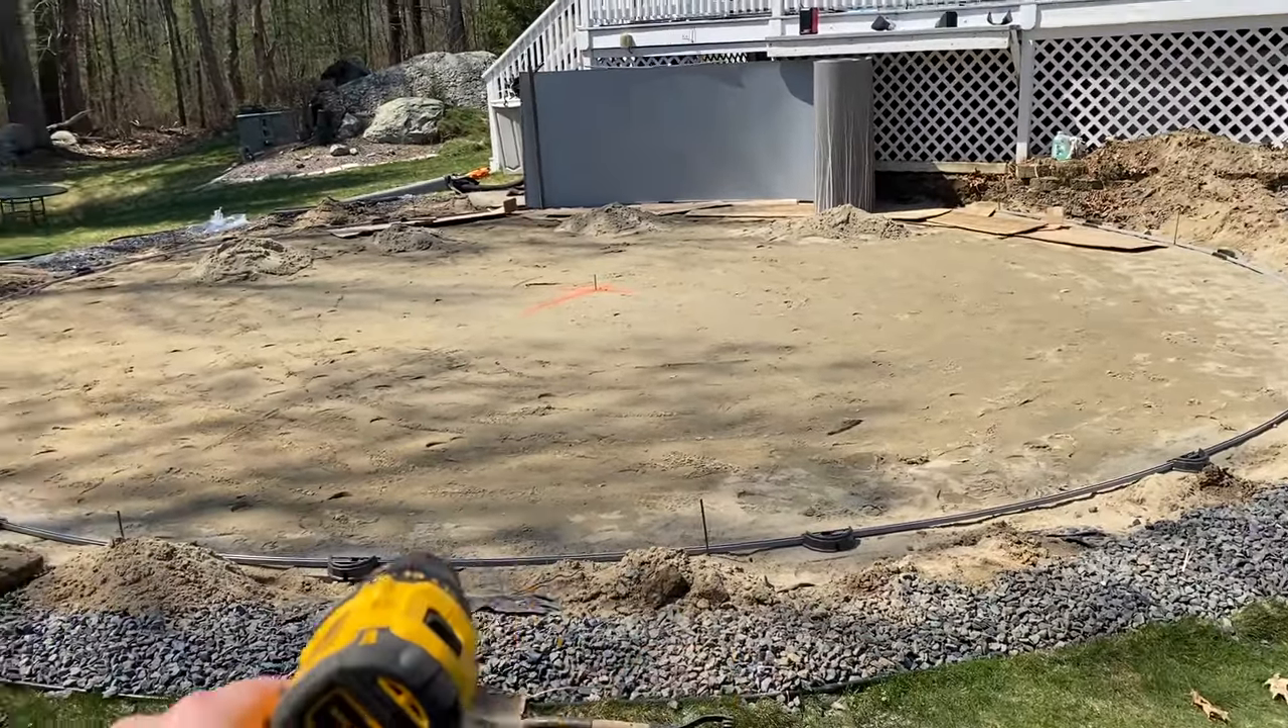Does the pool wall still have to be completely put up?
Yes.